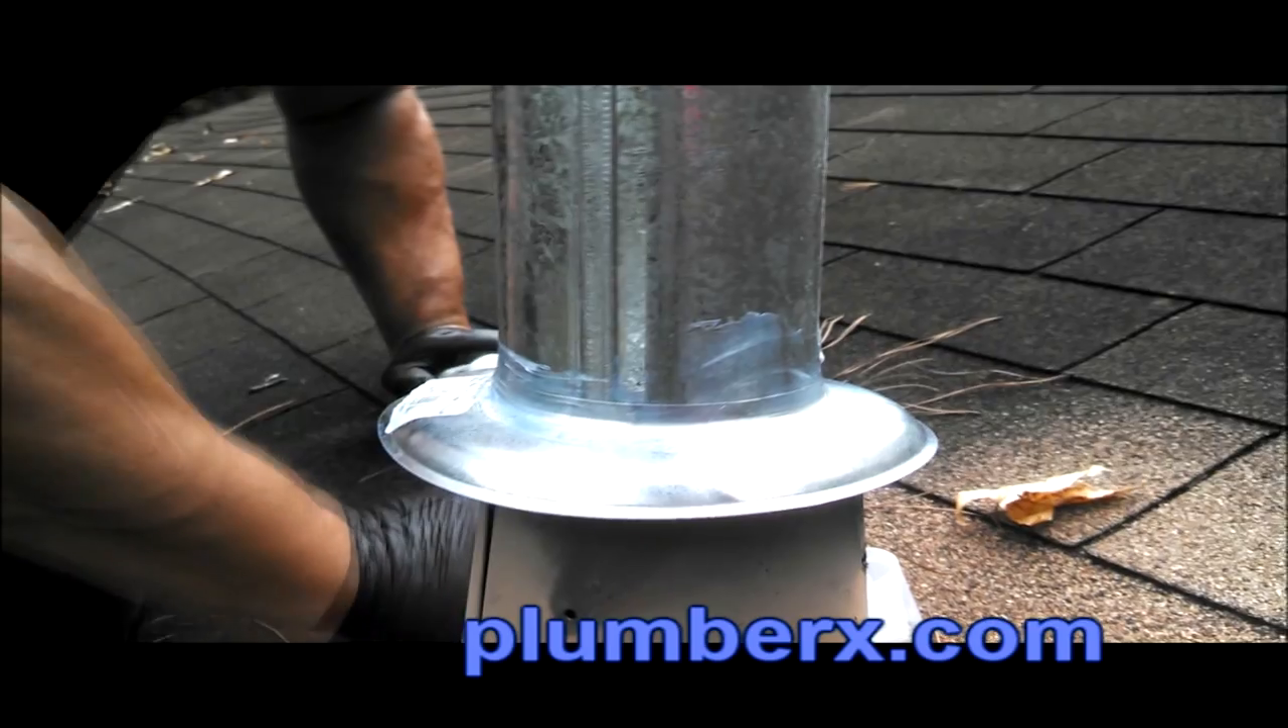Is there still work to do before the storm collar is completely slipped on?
No.